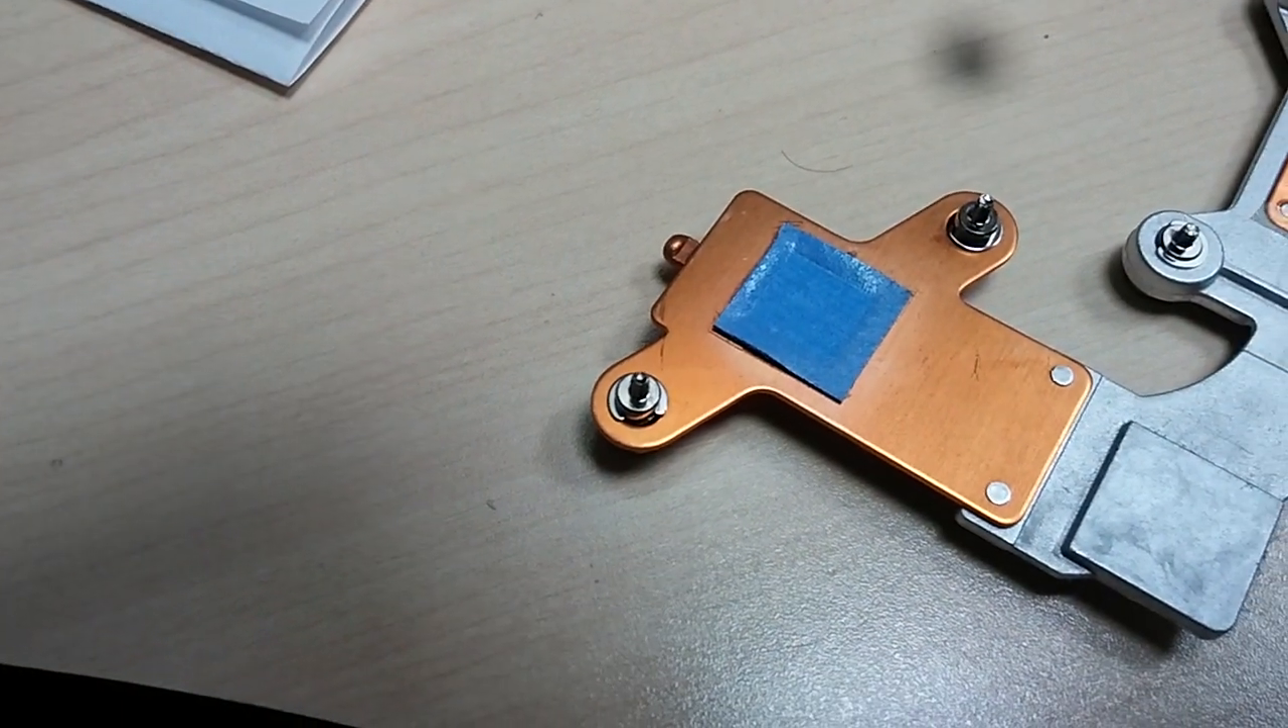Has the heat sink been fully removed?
Yes.